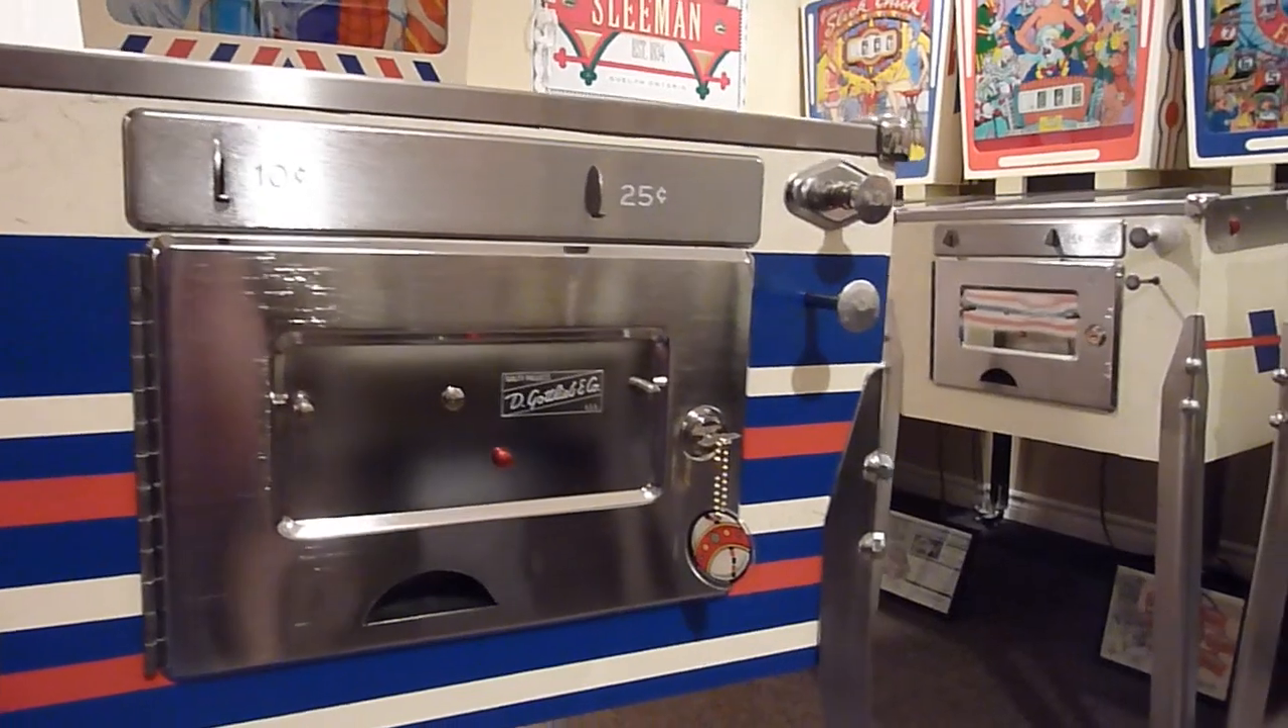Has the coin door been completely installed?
Yes.